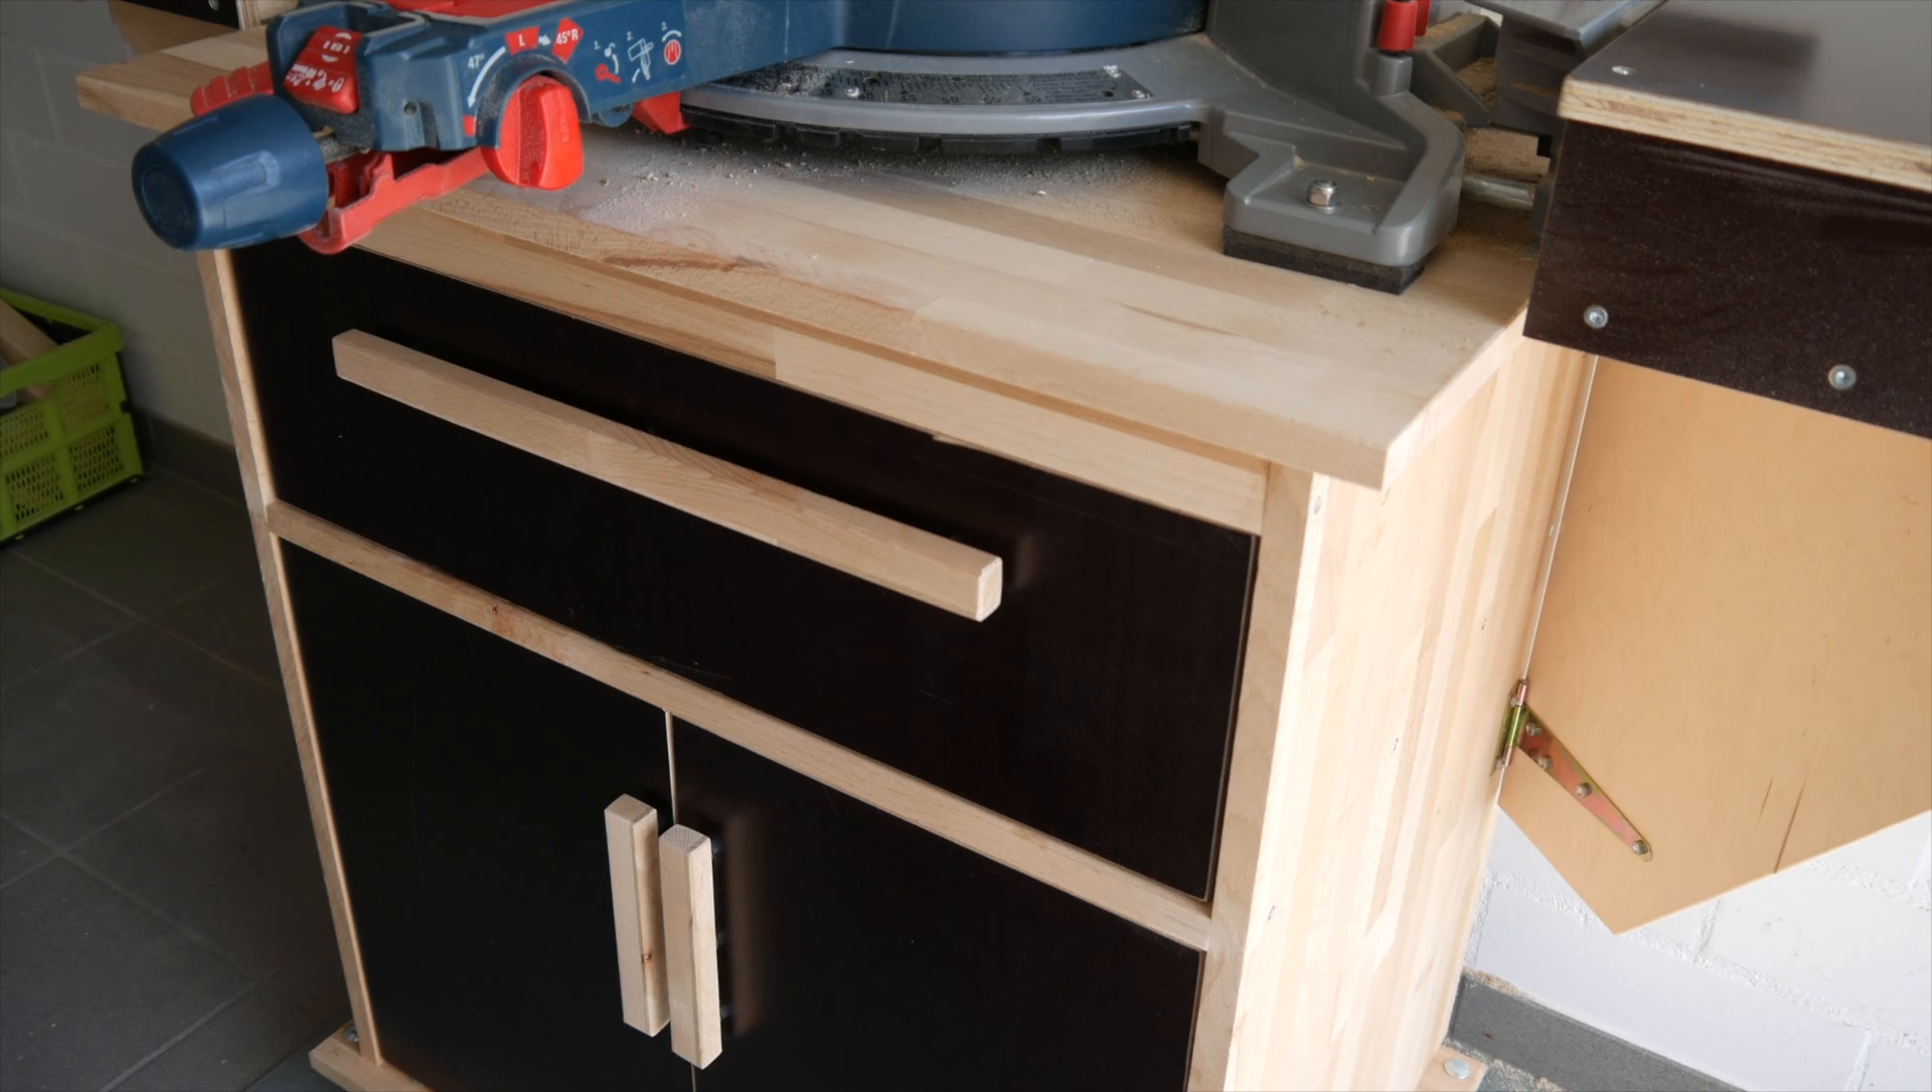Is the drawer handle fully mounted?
Yes.